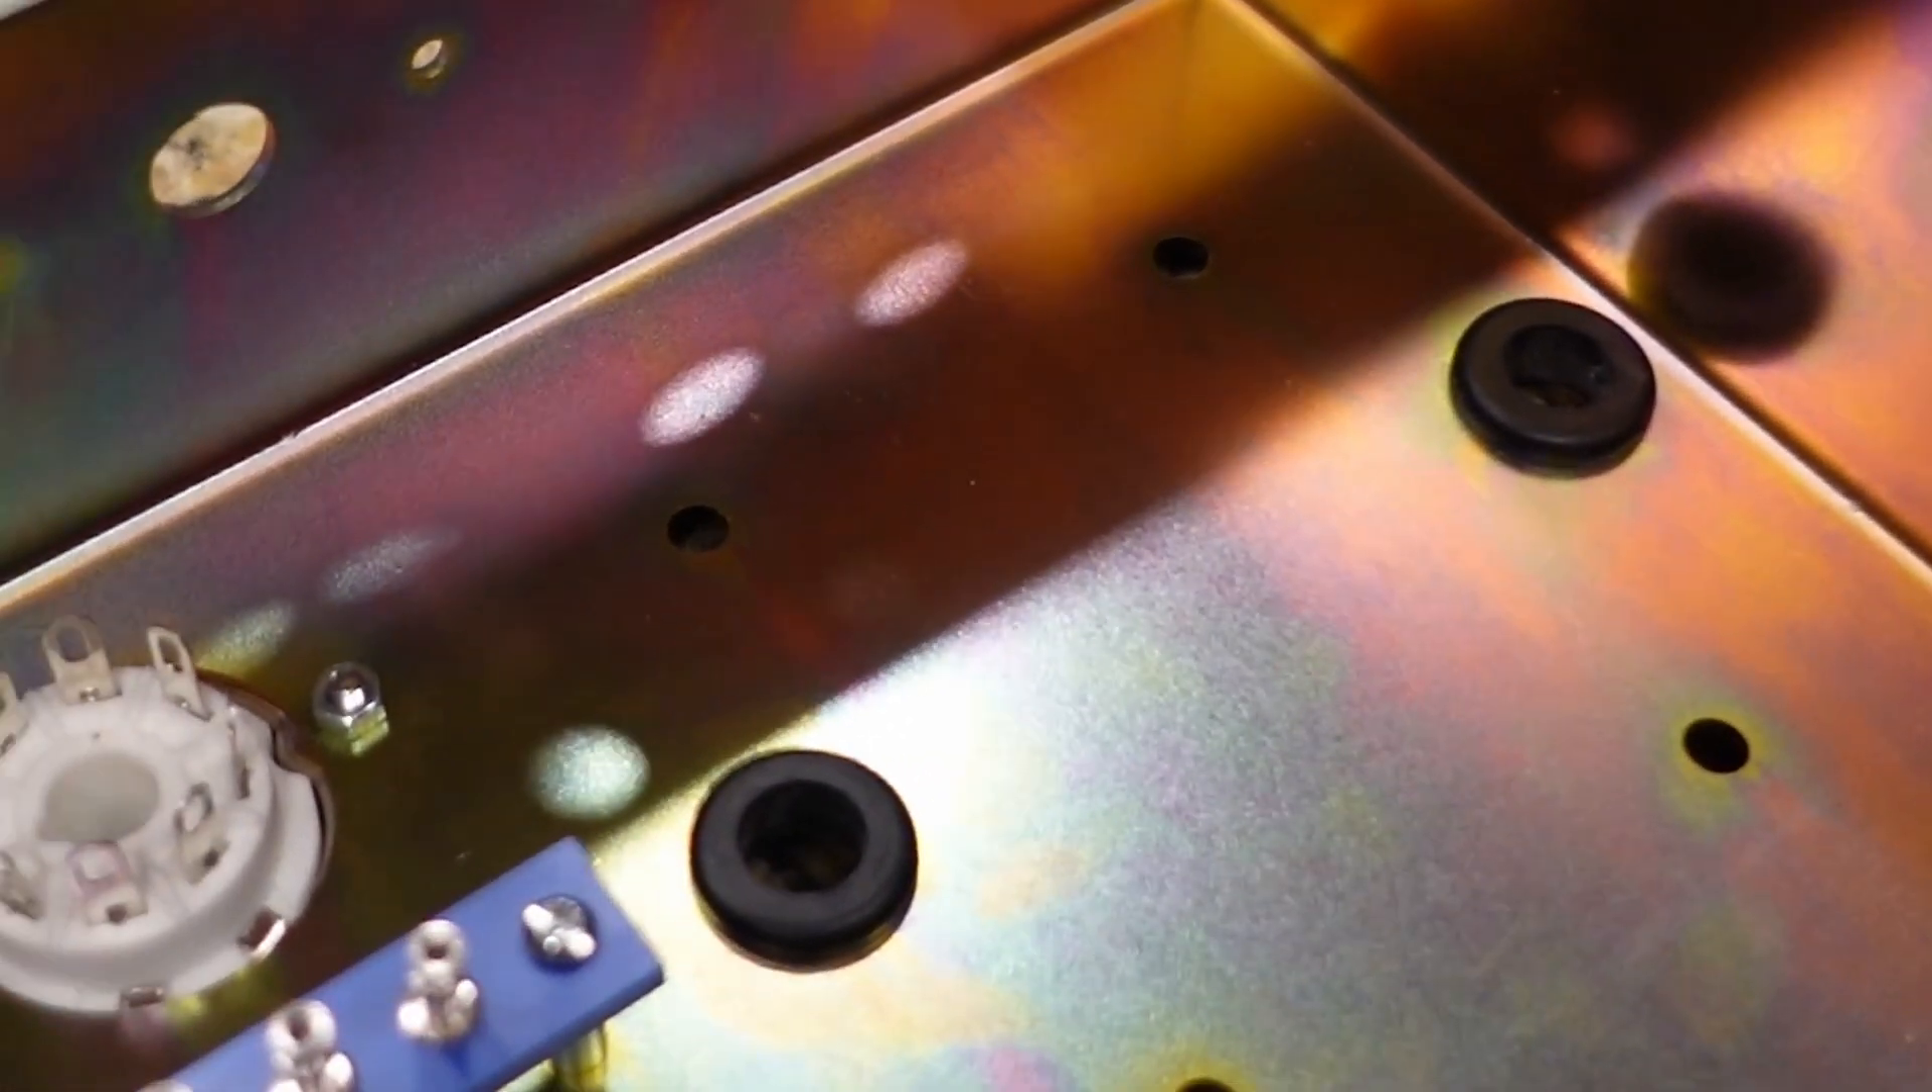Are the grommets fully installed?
Yes.